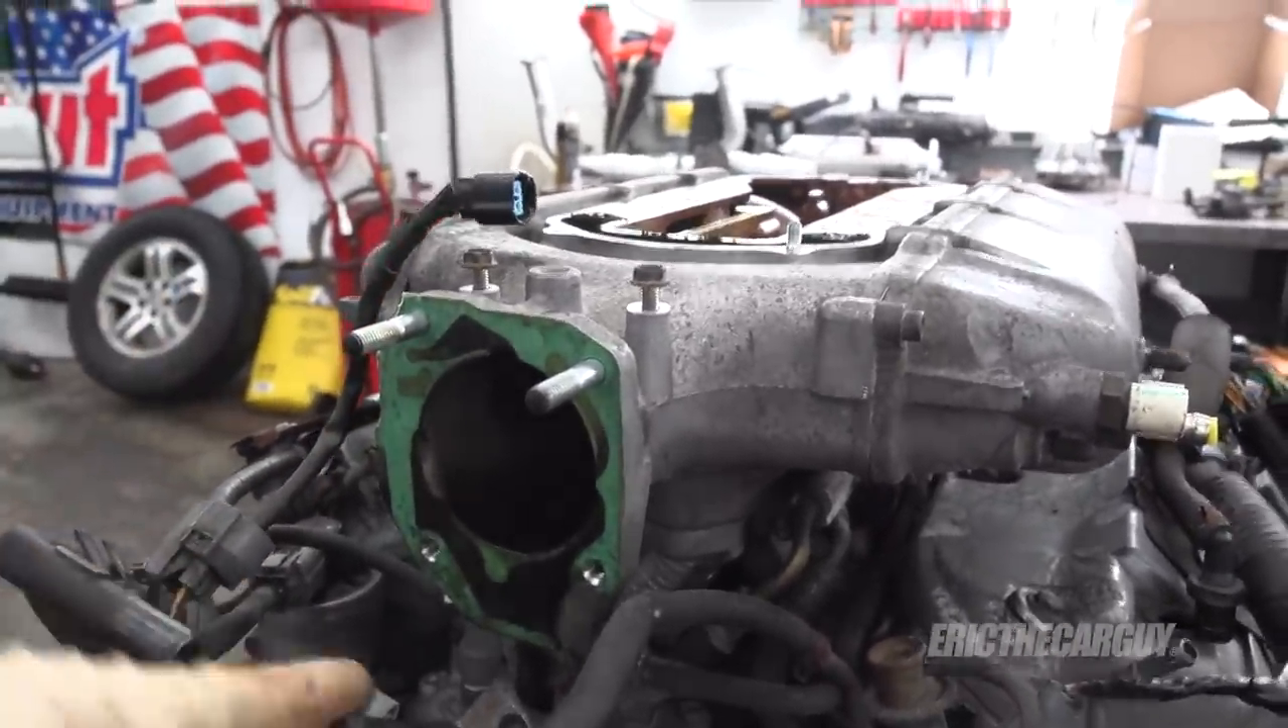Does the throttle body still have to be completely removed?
No.